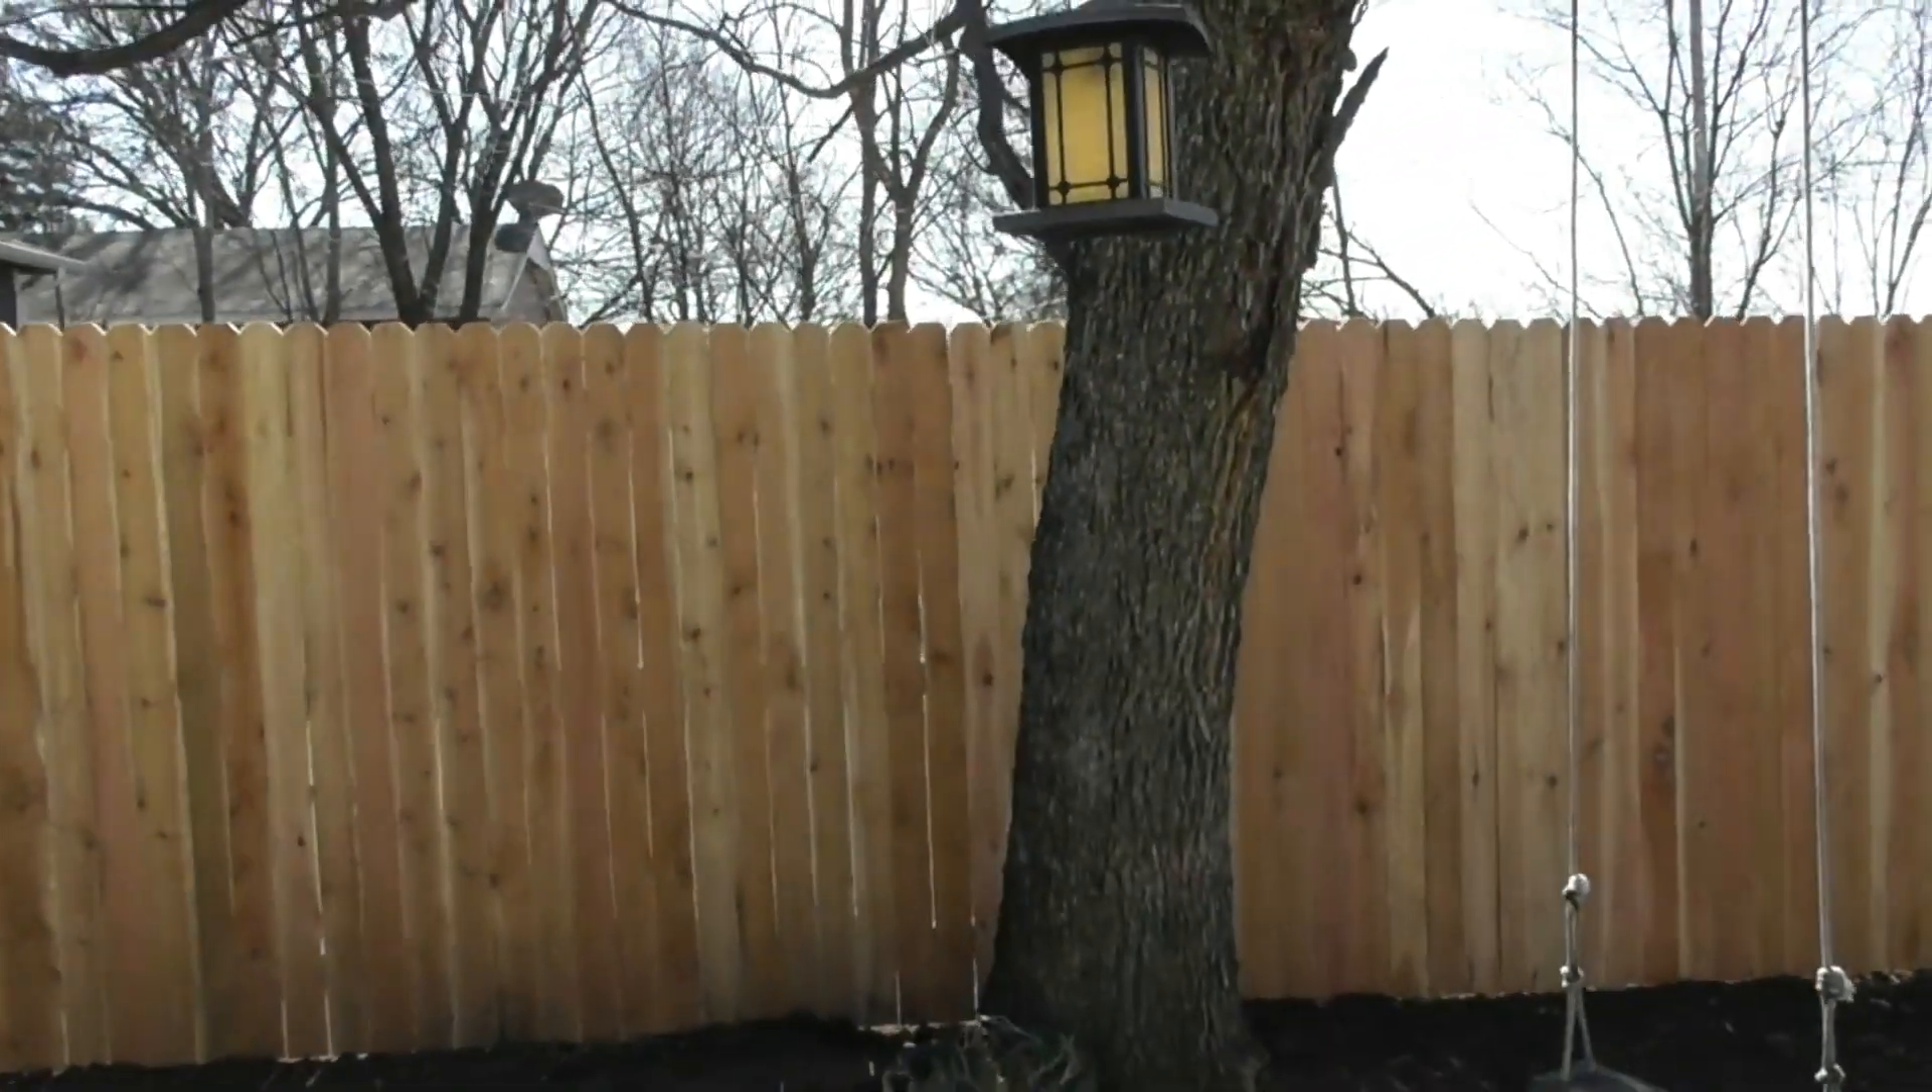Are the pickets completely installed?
Yes.